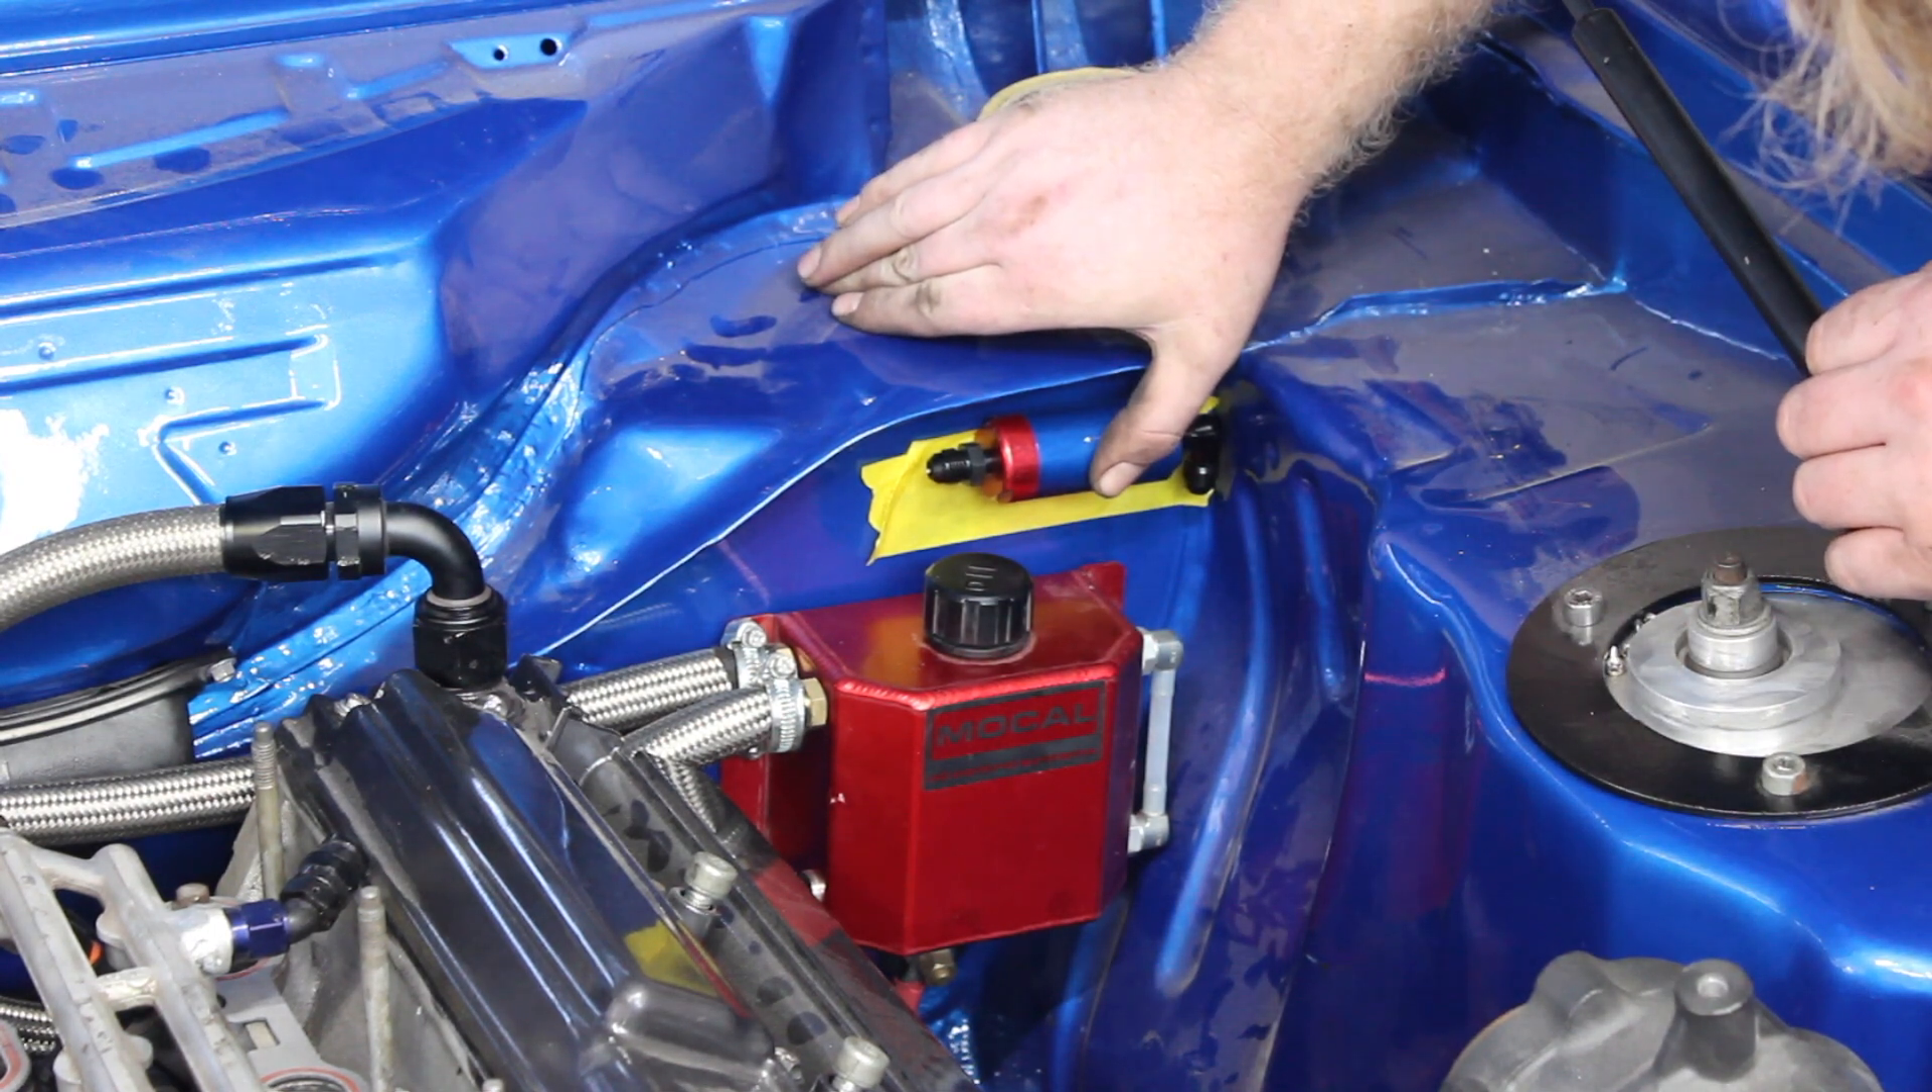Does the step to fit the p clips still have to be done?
Yes.